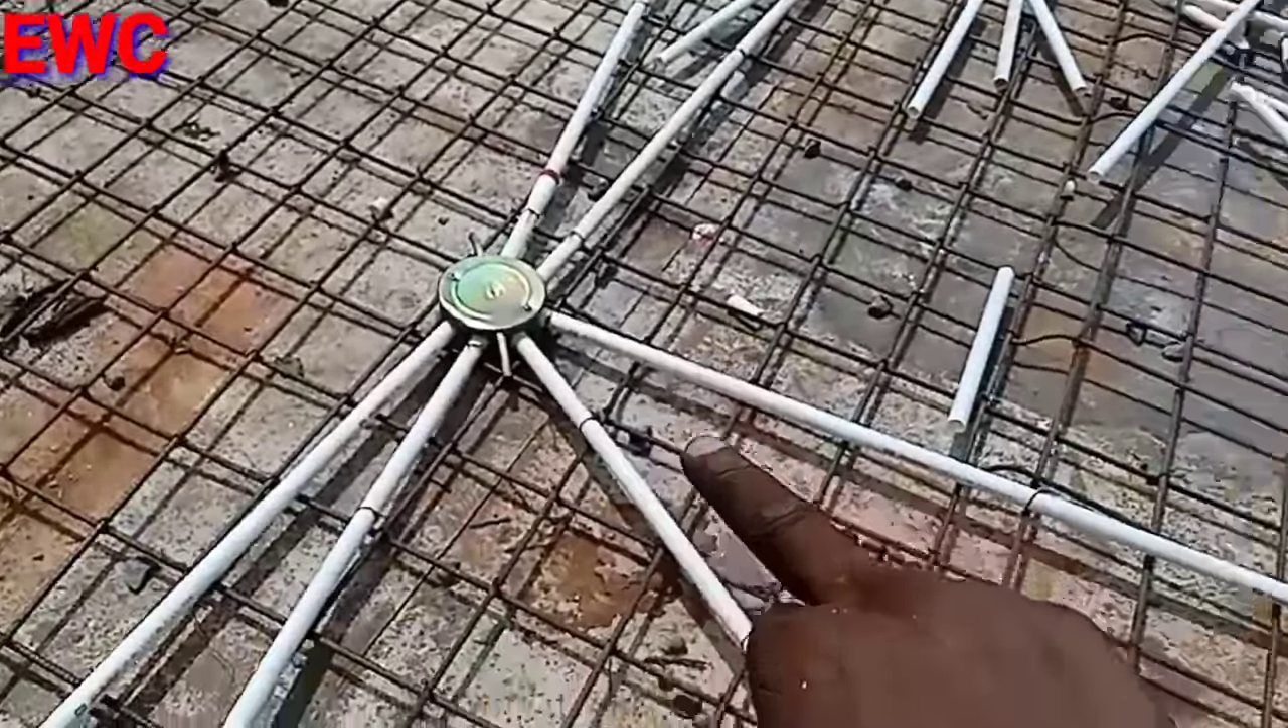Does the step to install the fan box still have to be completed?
No.